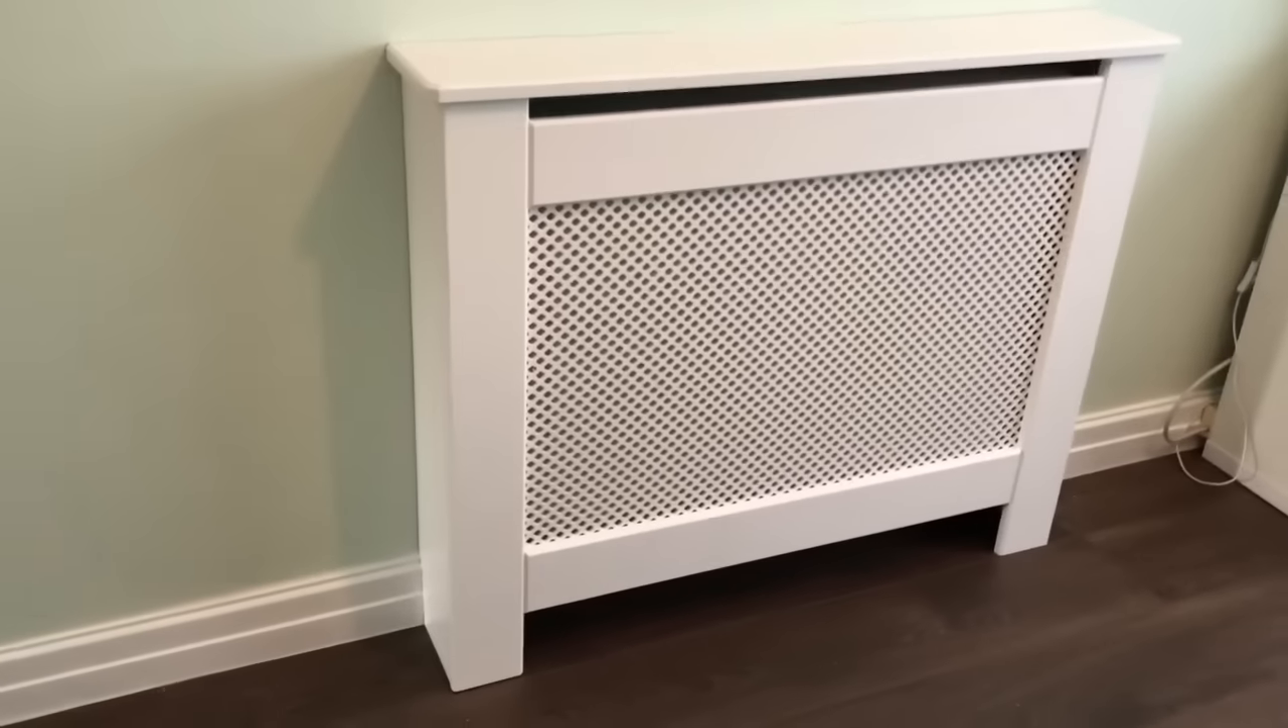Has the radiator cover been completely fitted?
Yes.